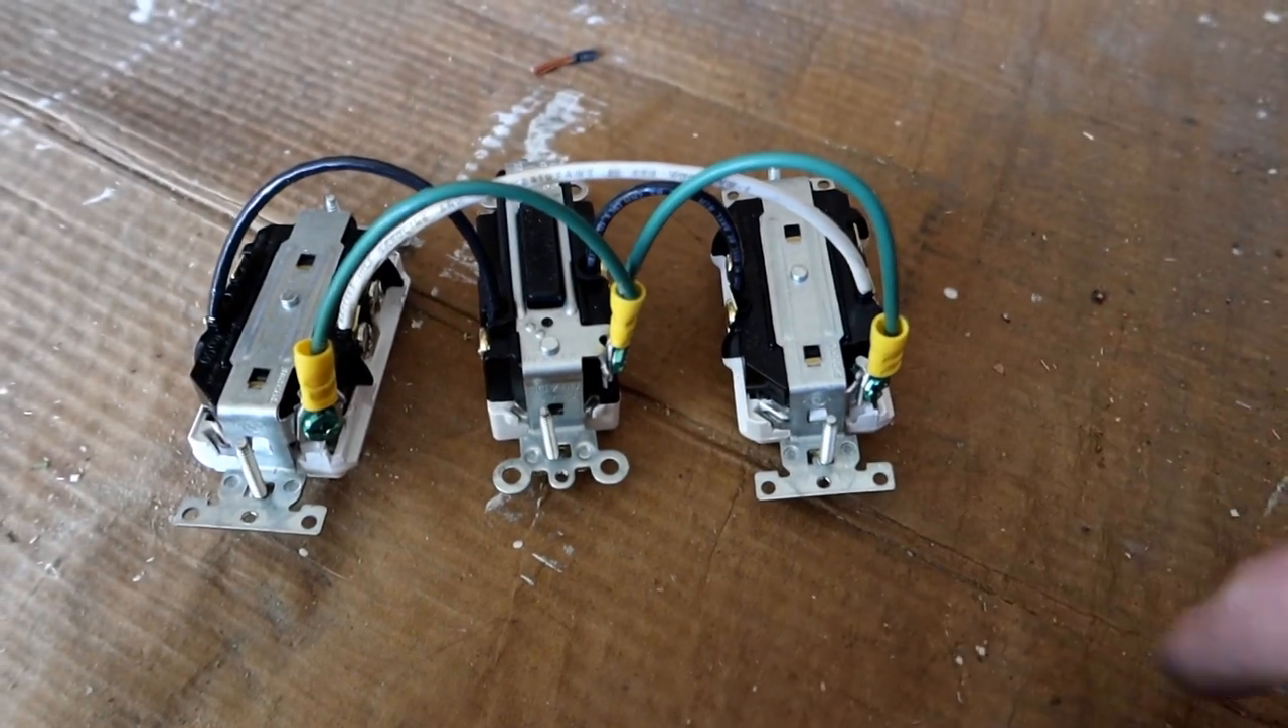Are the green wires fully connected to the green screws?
Yes.